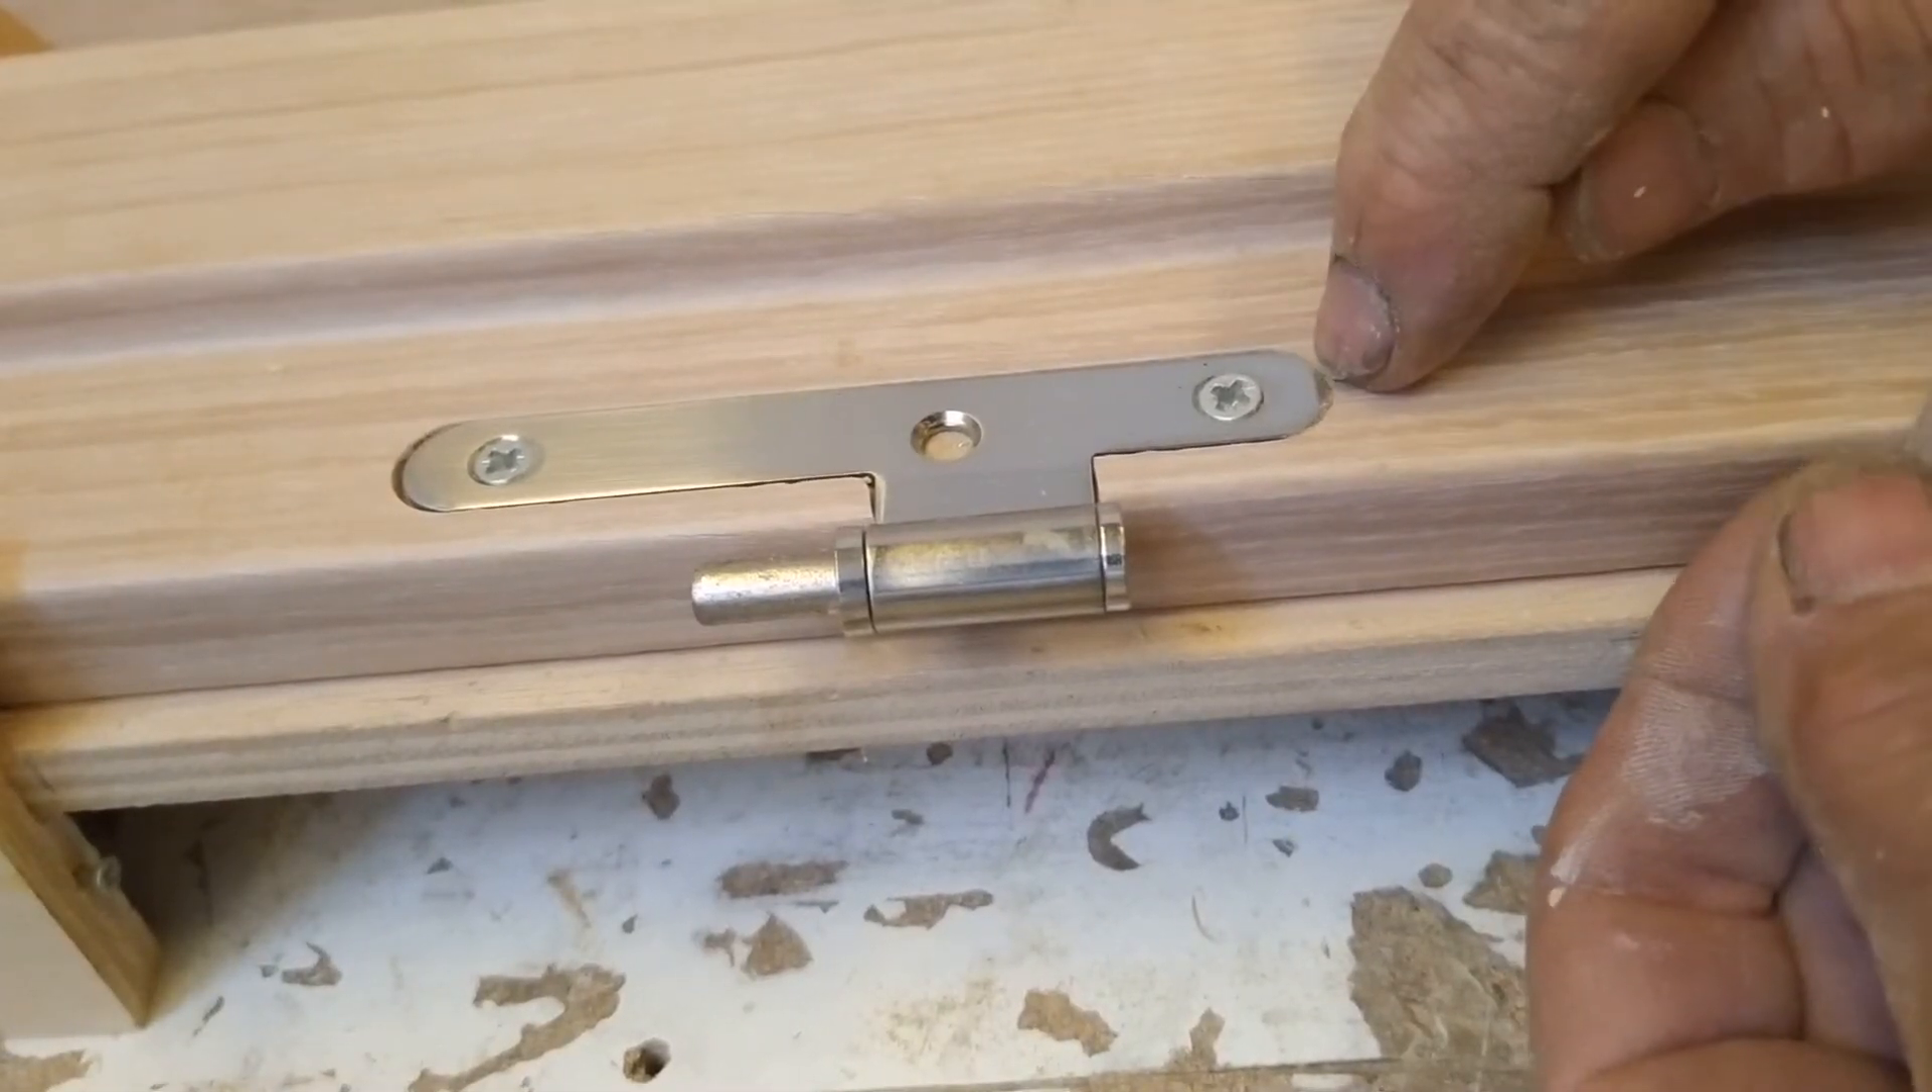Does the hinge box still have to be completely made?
No.